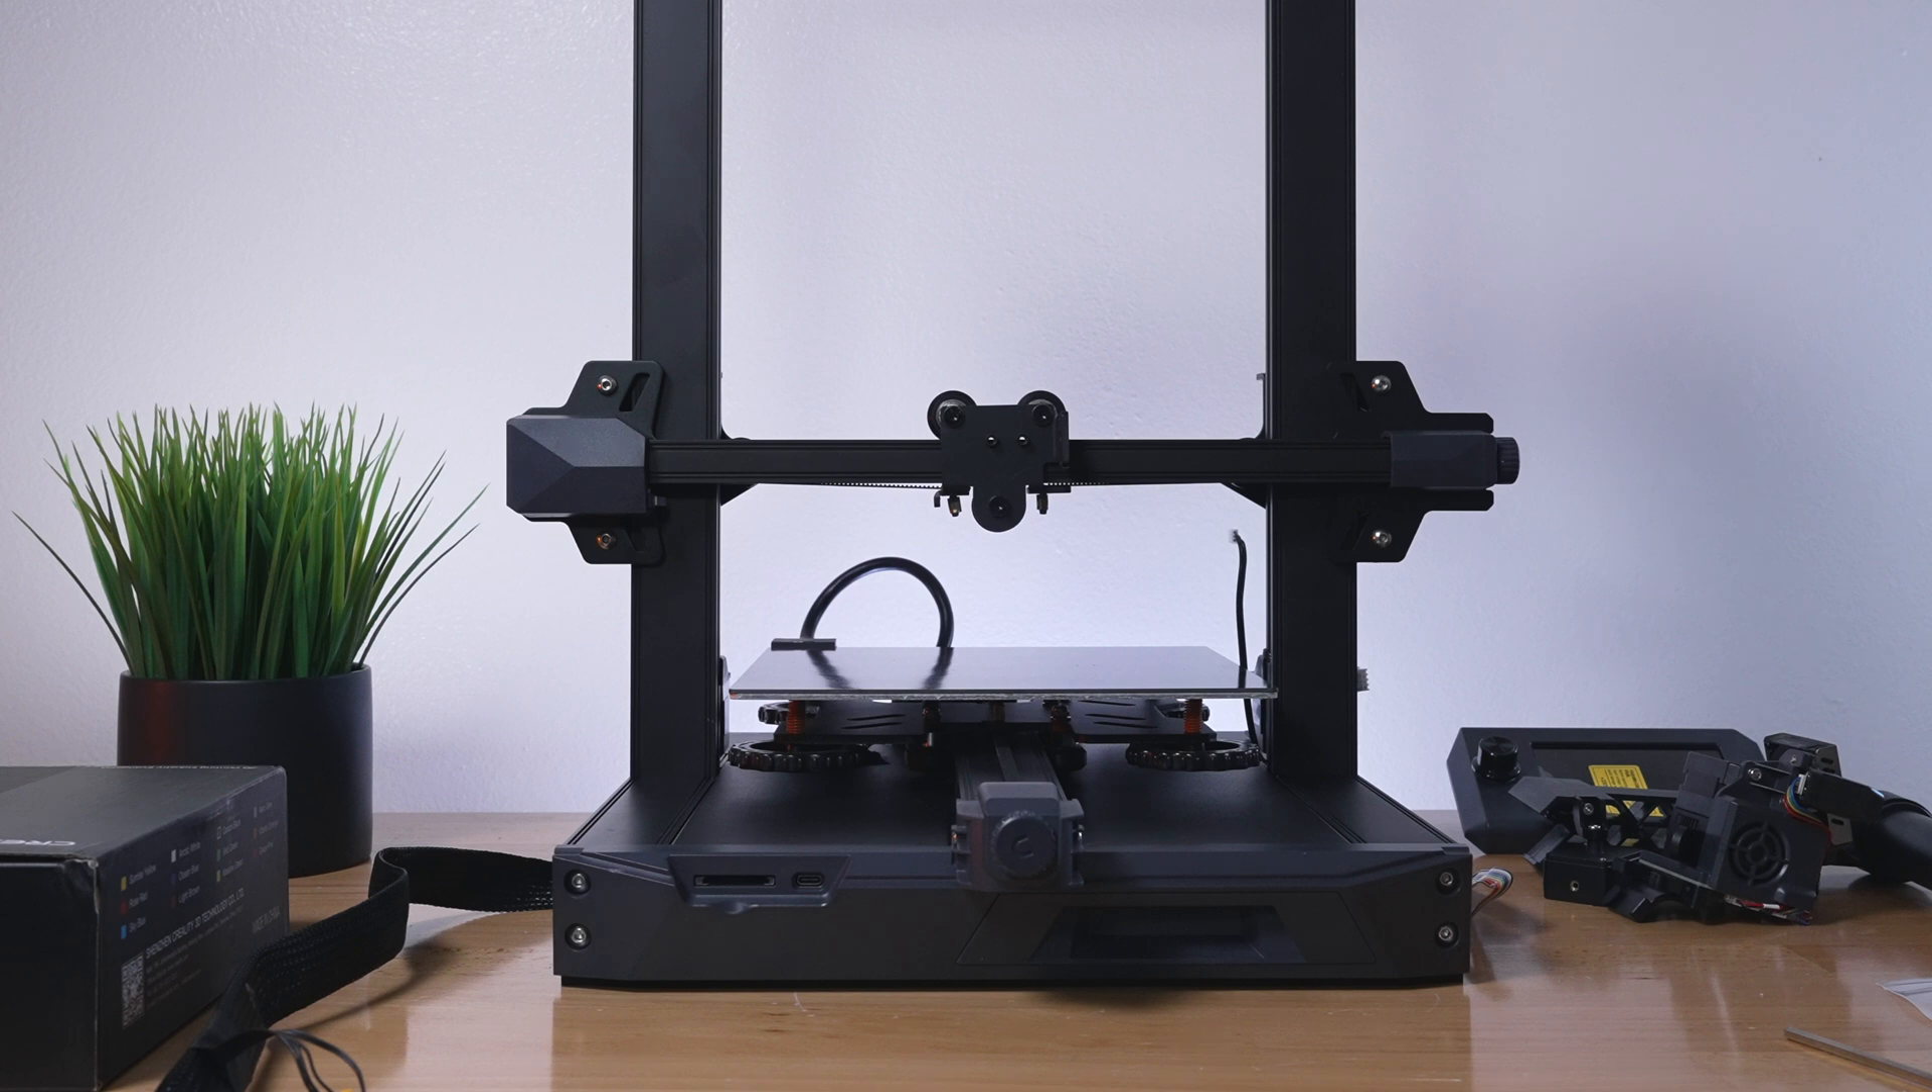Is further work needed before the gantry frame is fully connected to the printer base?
No.